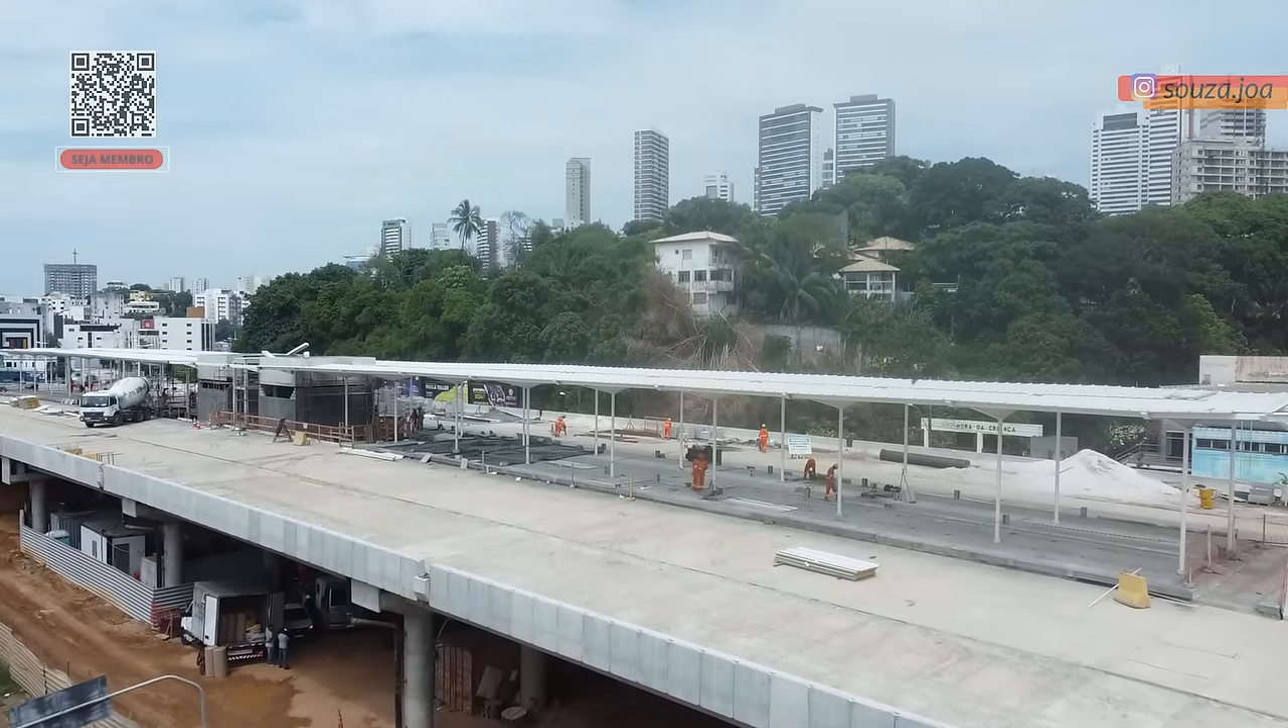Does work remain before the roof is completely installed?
No.